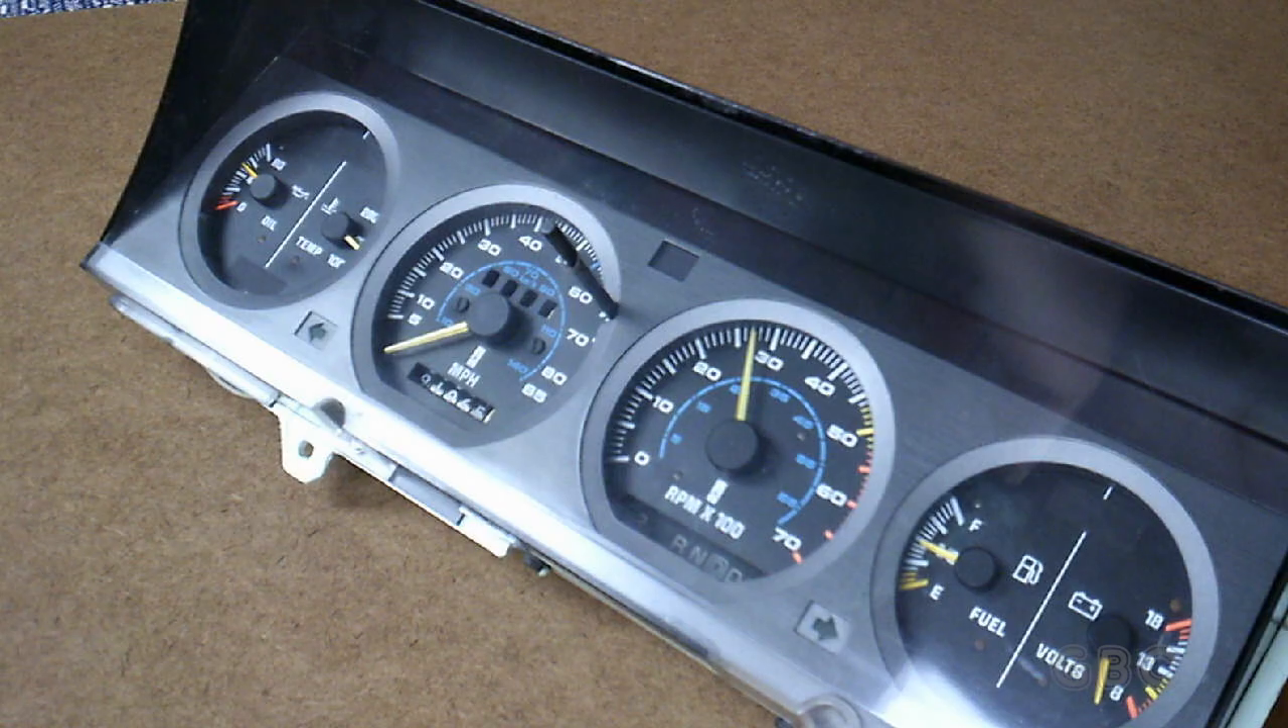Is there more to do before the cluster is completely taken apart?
Yes.